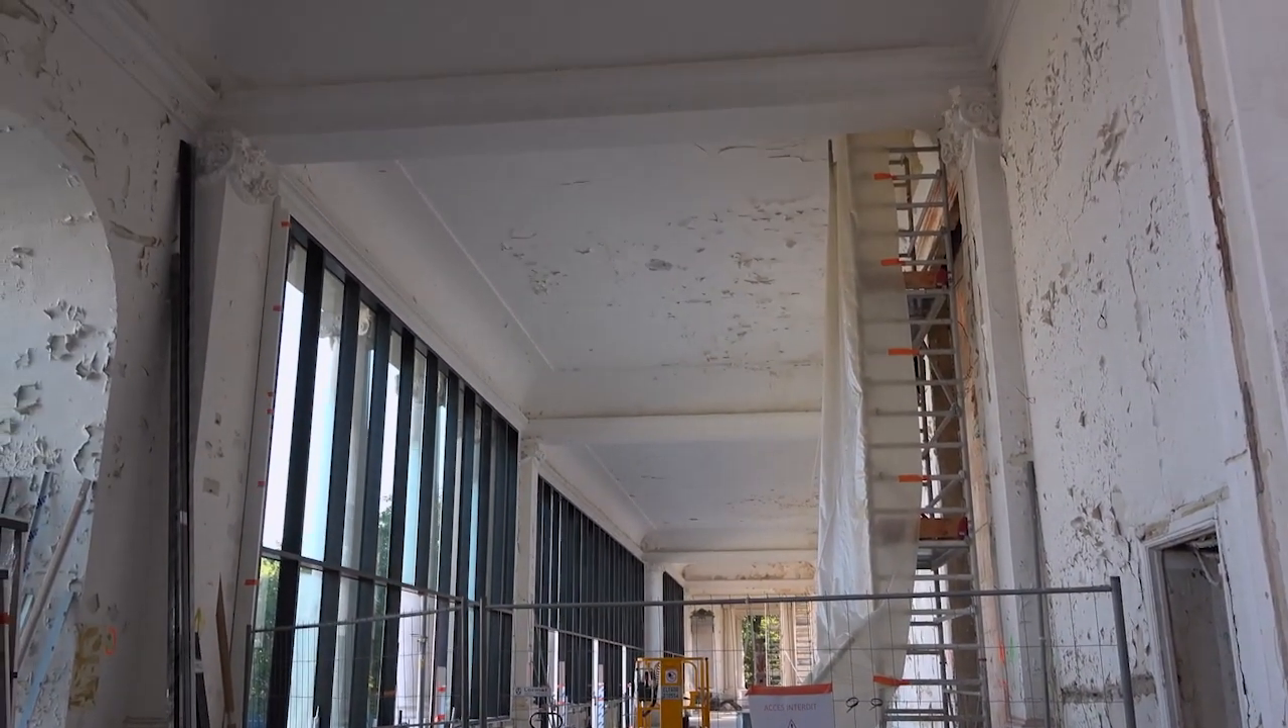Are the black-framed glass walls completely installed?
Yes.